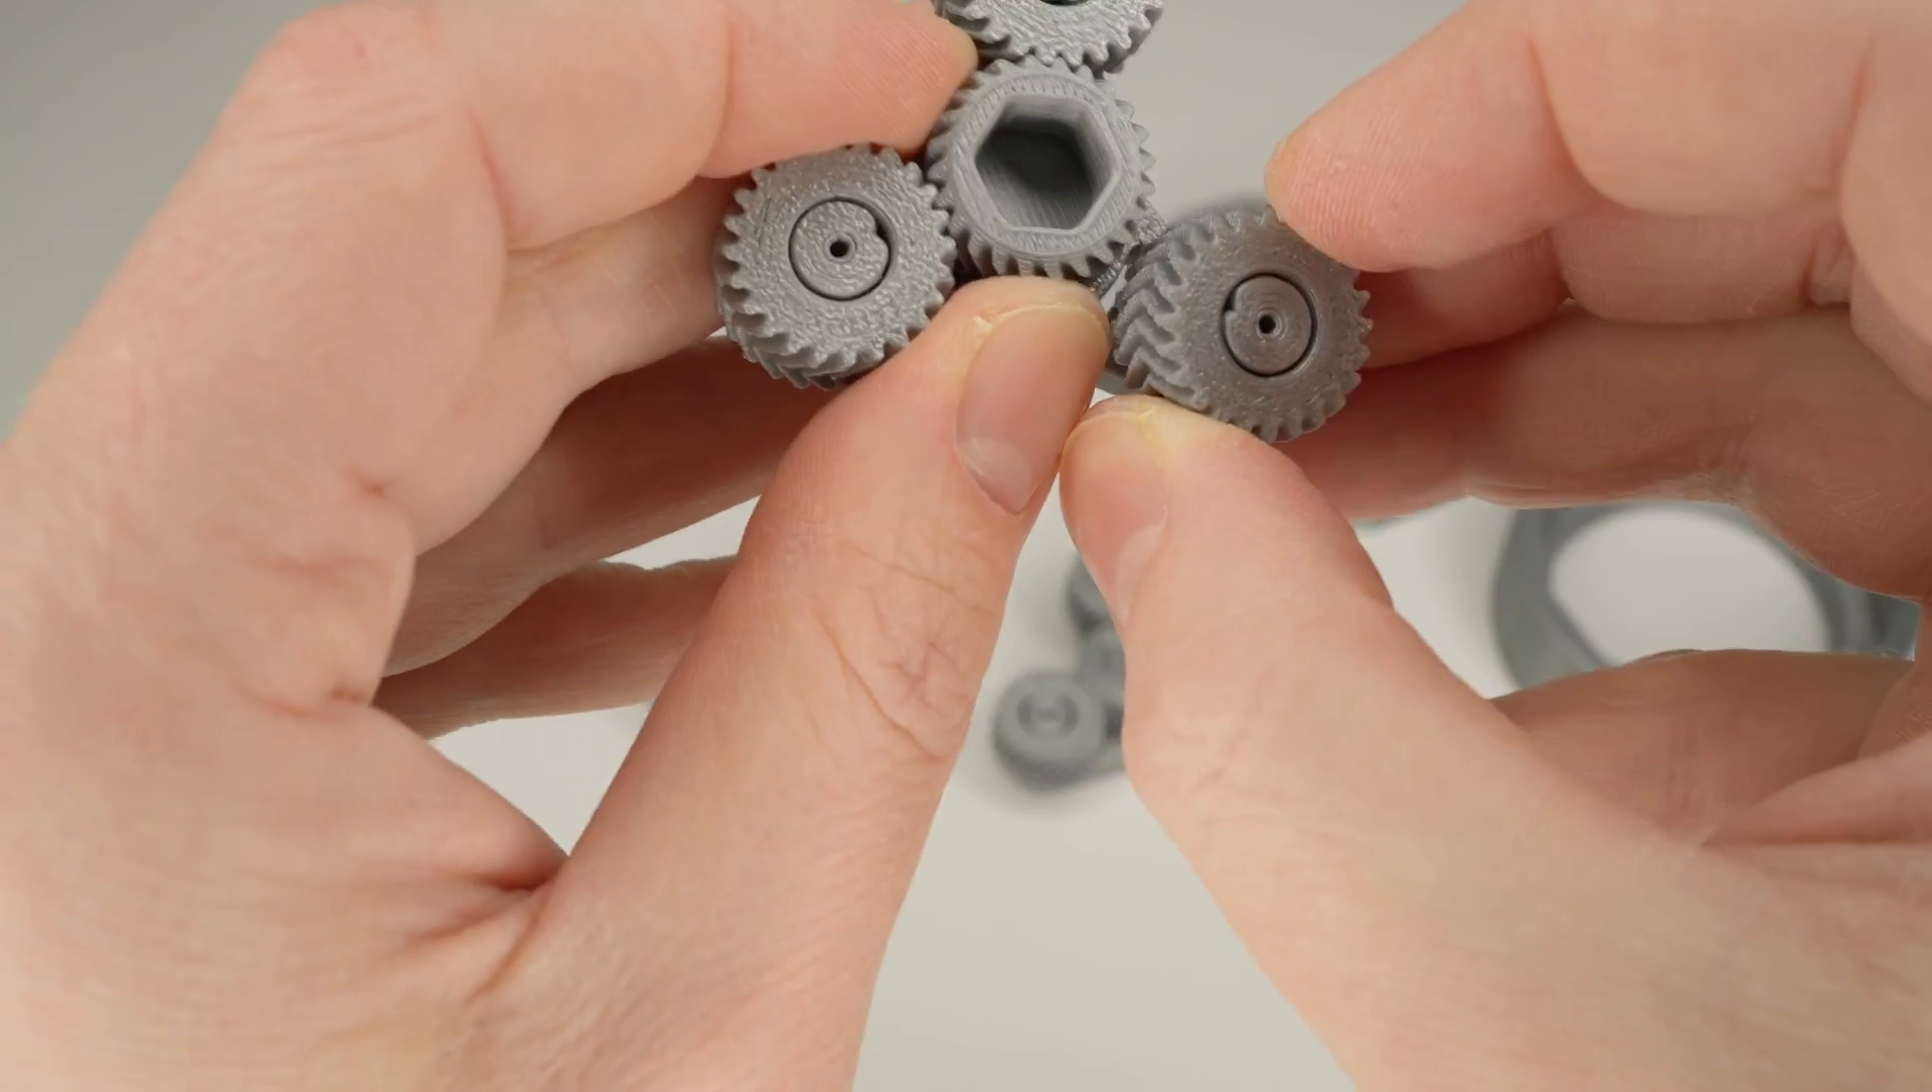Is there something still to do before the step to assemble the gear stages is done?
Yes.